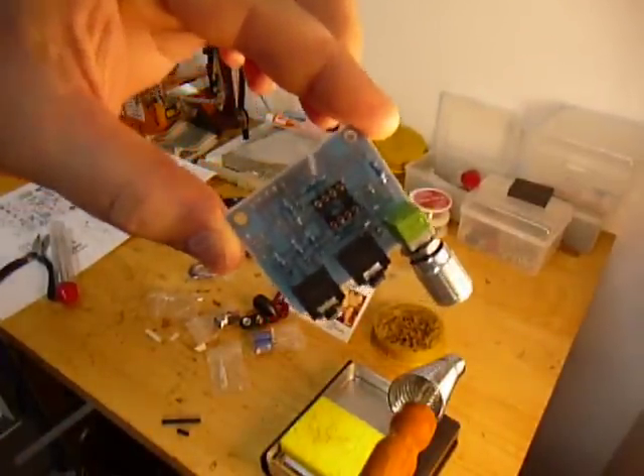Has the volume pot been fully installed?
Yes.